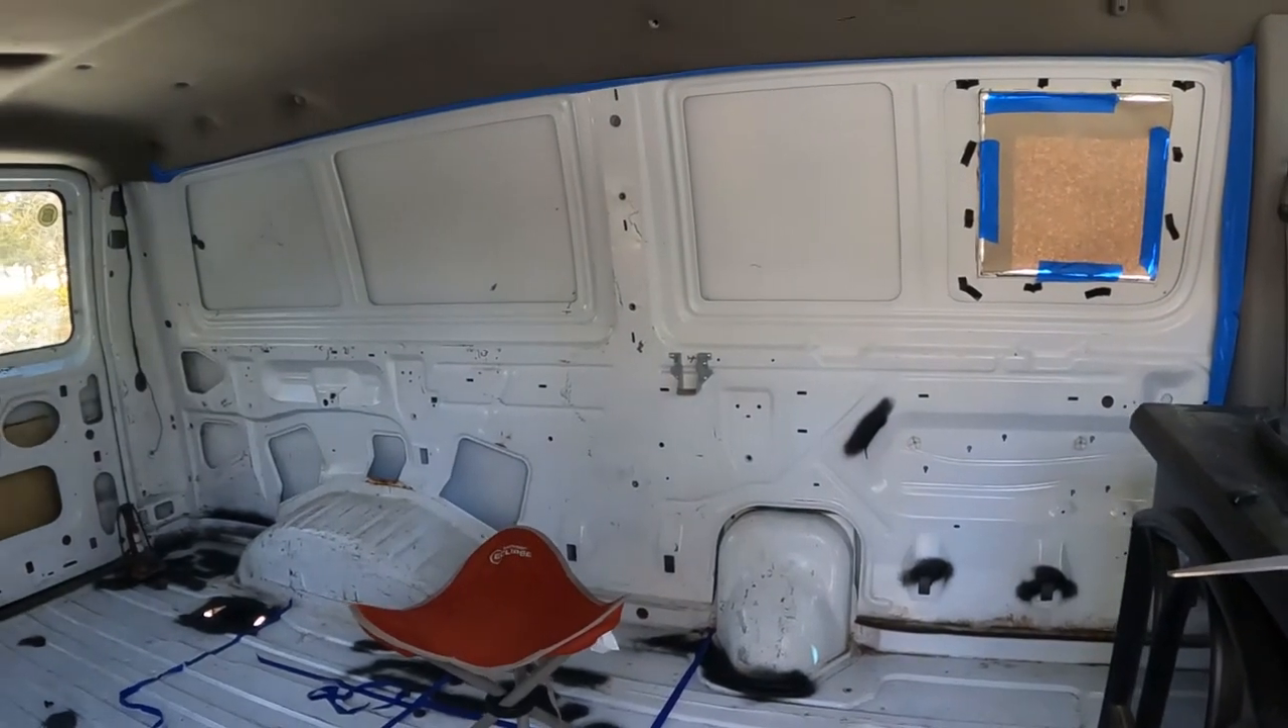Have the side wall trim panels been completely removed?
Yes.